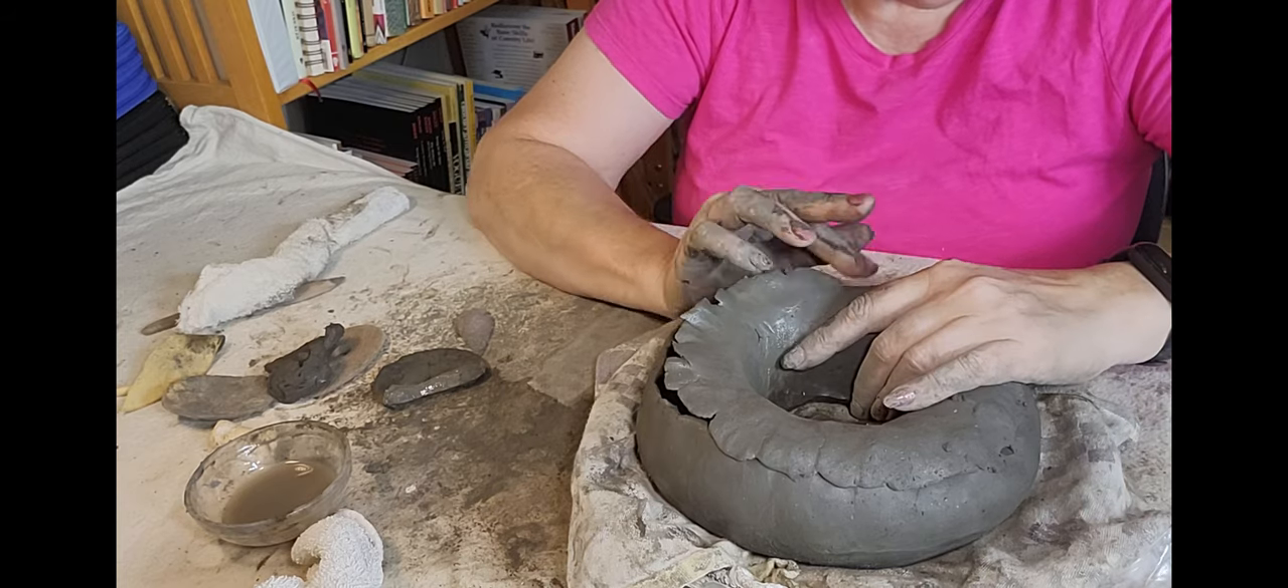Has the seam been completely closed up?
No.